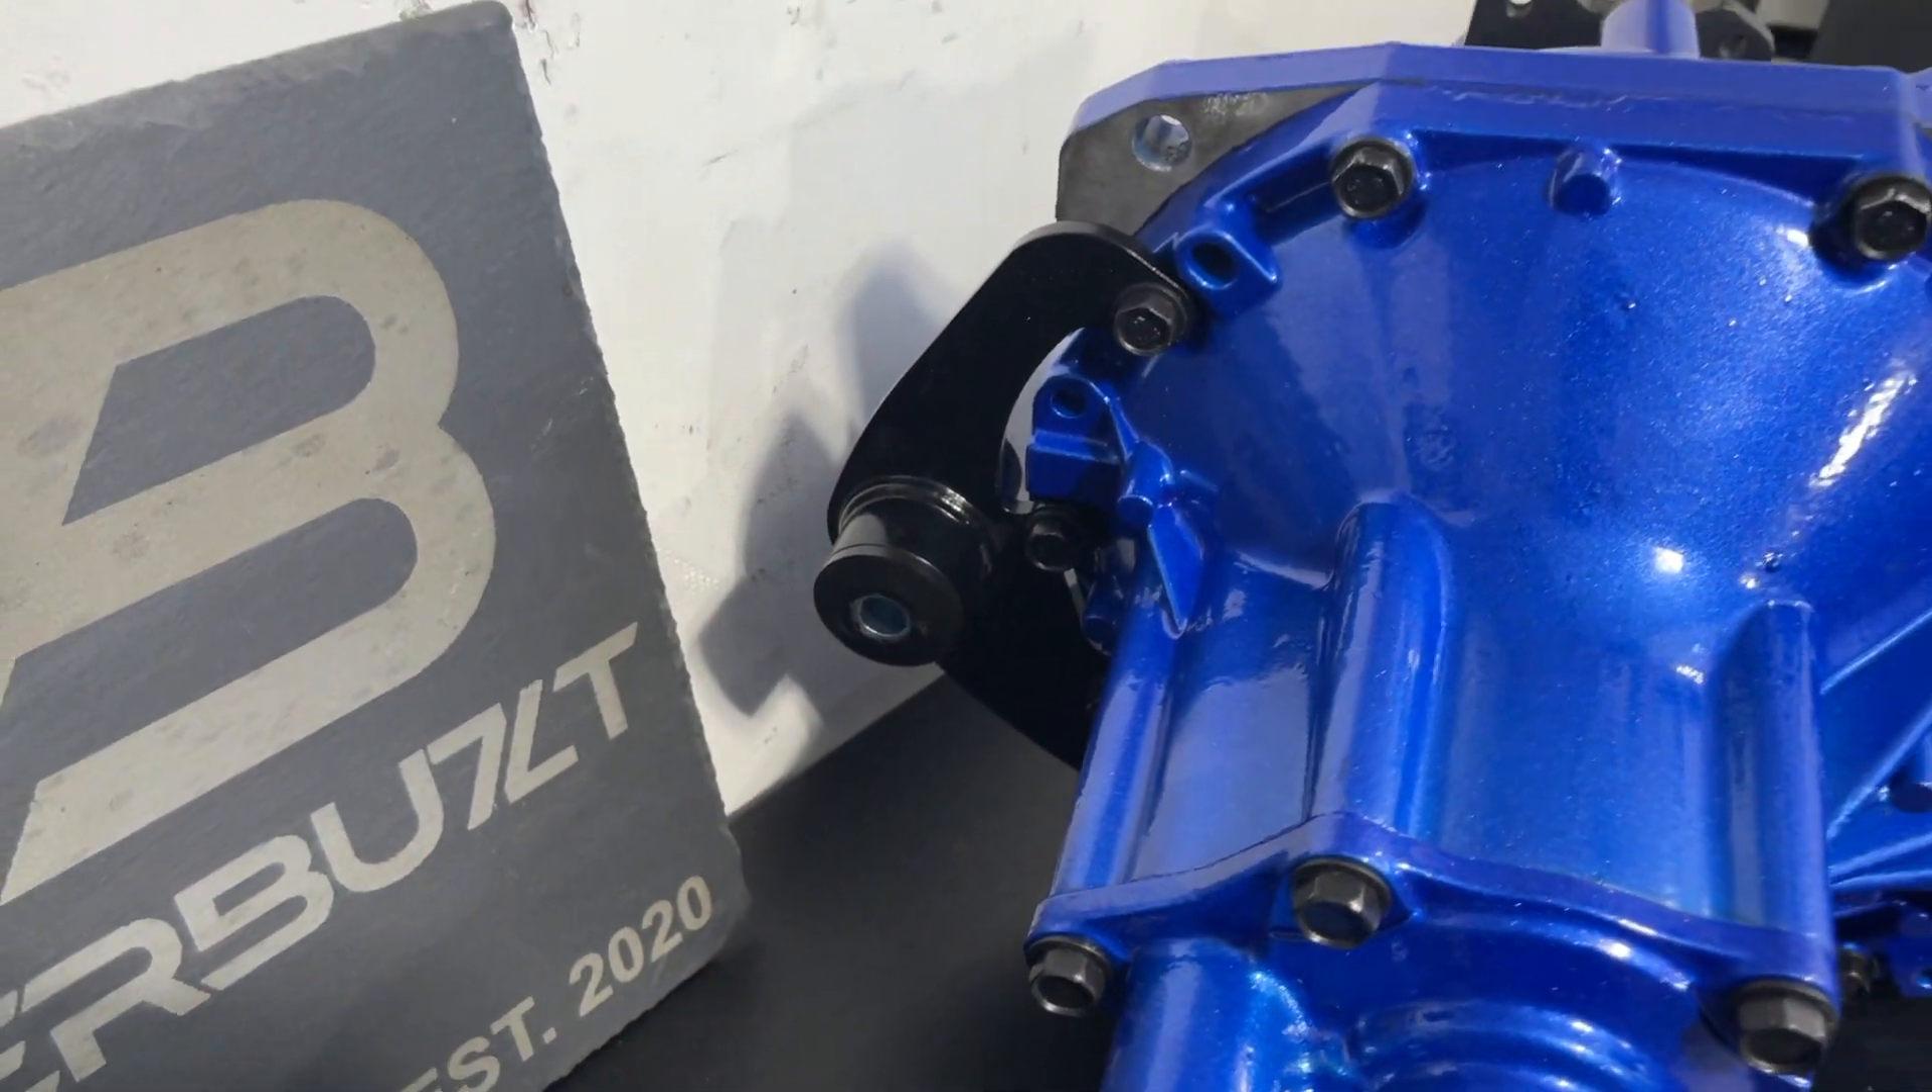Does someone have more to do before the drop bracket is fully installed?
No.